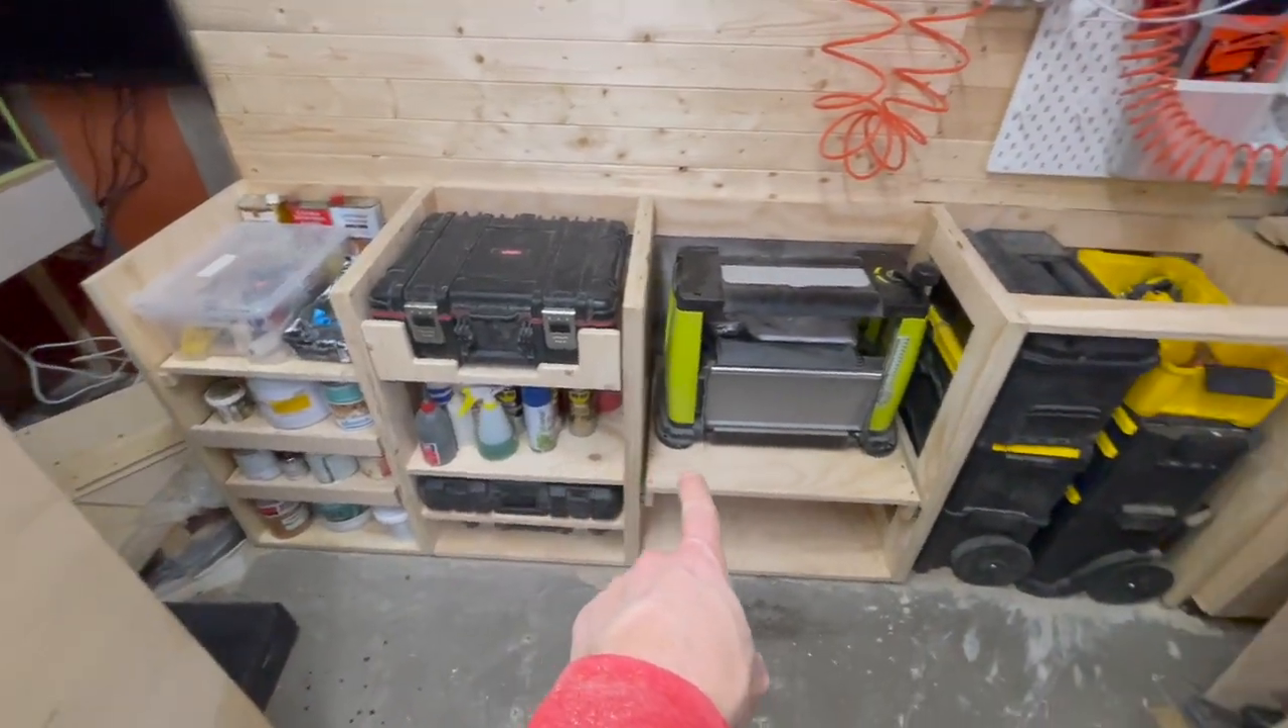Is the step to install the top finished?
No.